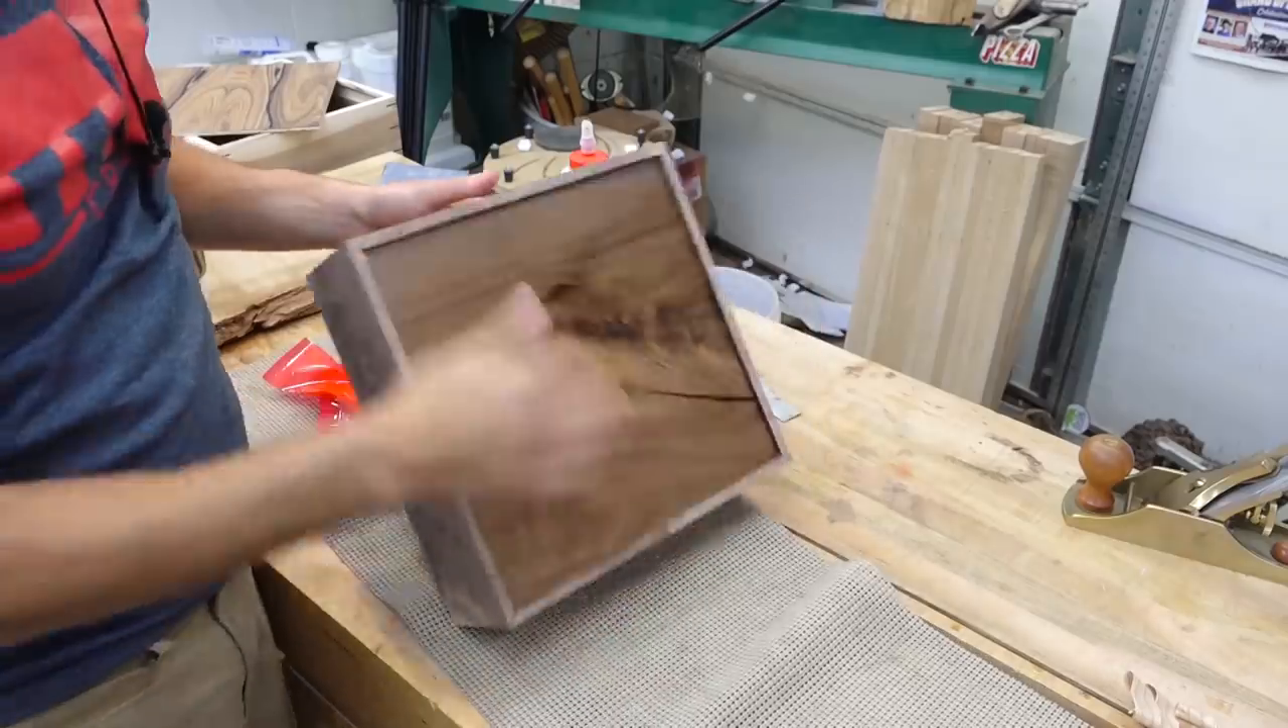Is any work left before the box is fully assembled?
No.